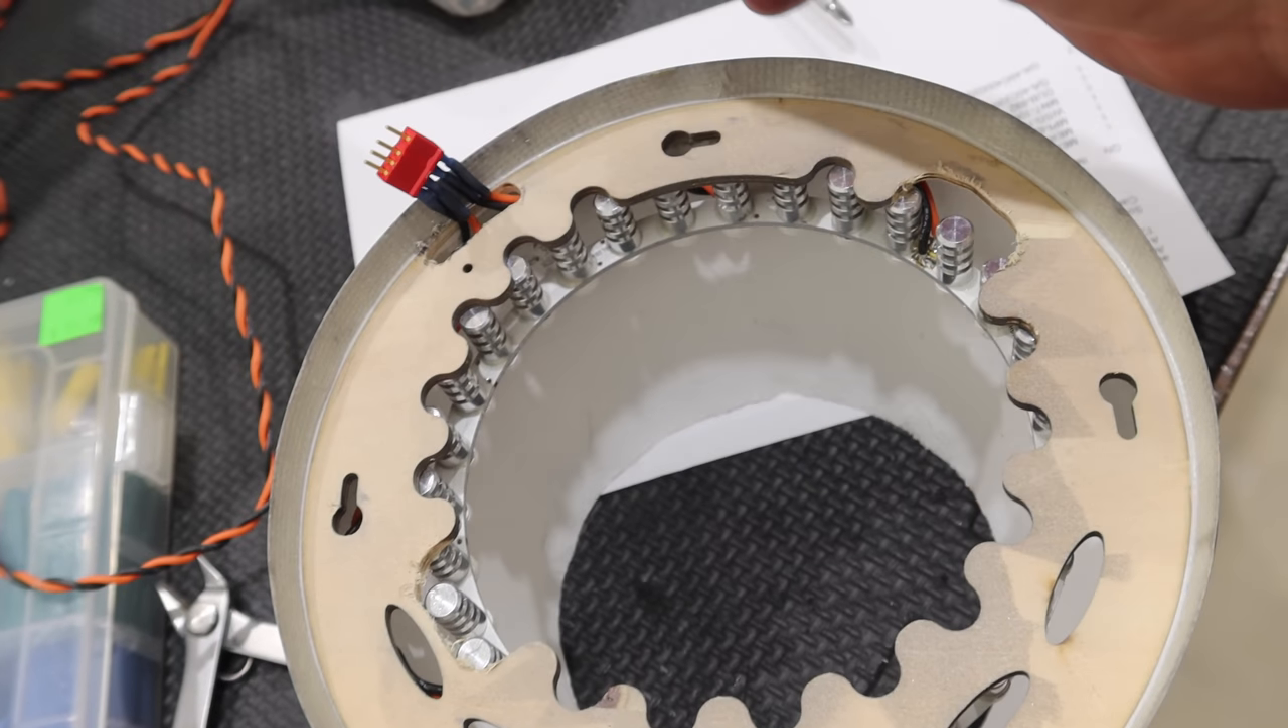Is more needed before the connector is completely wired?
No.